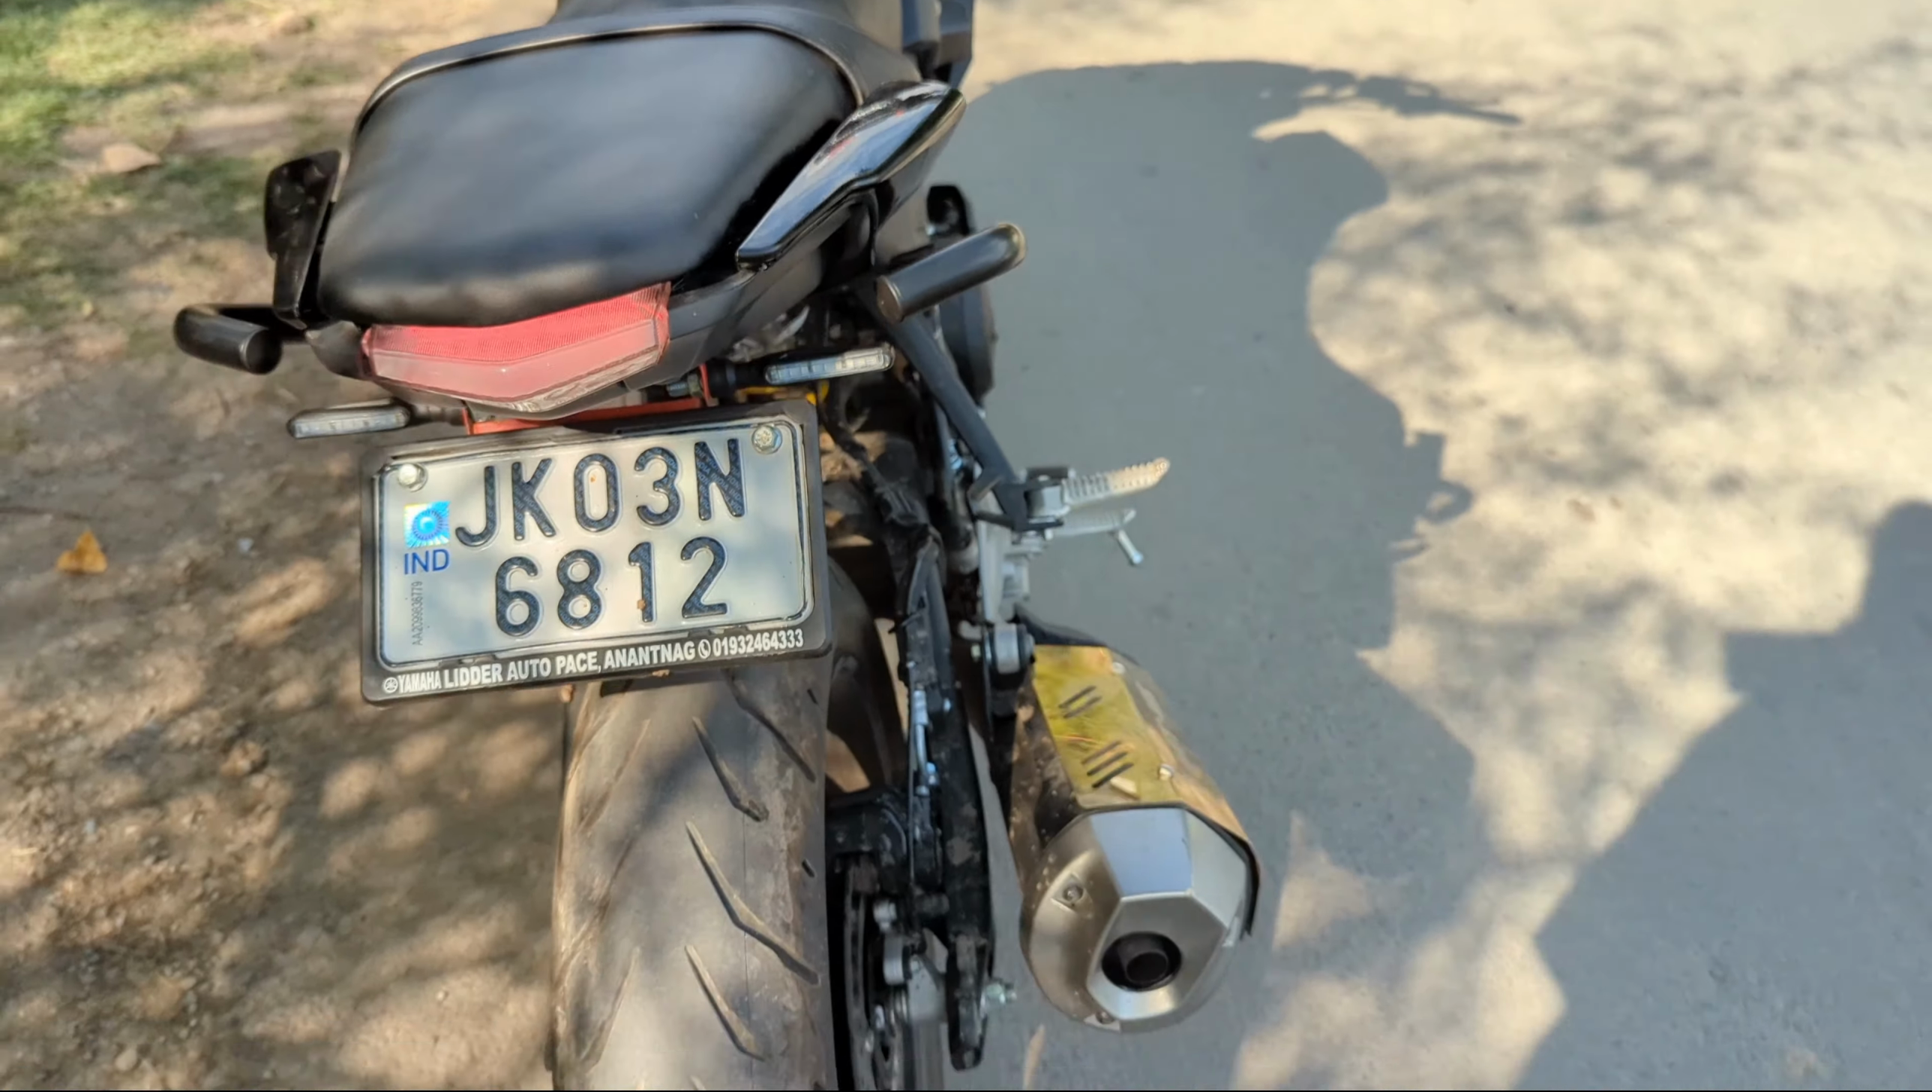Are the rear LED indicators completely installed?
Yes.